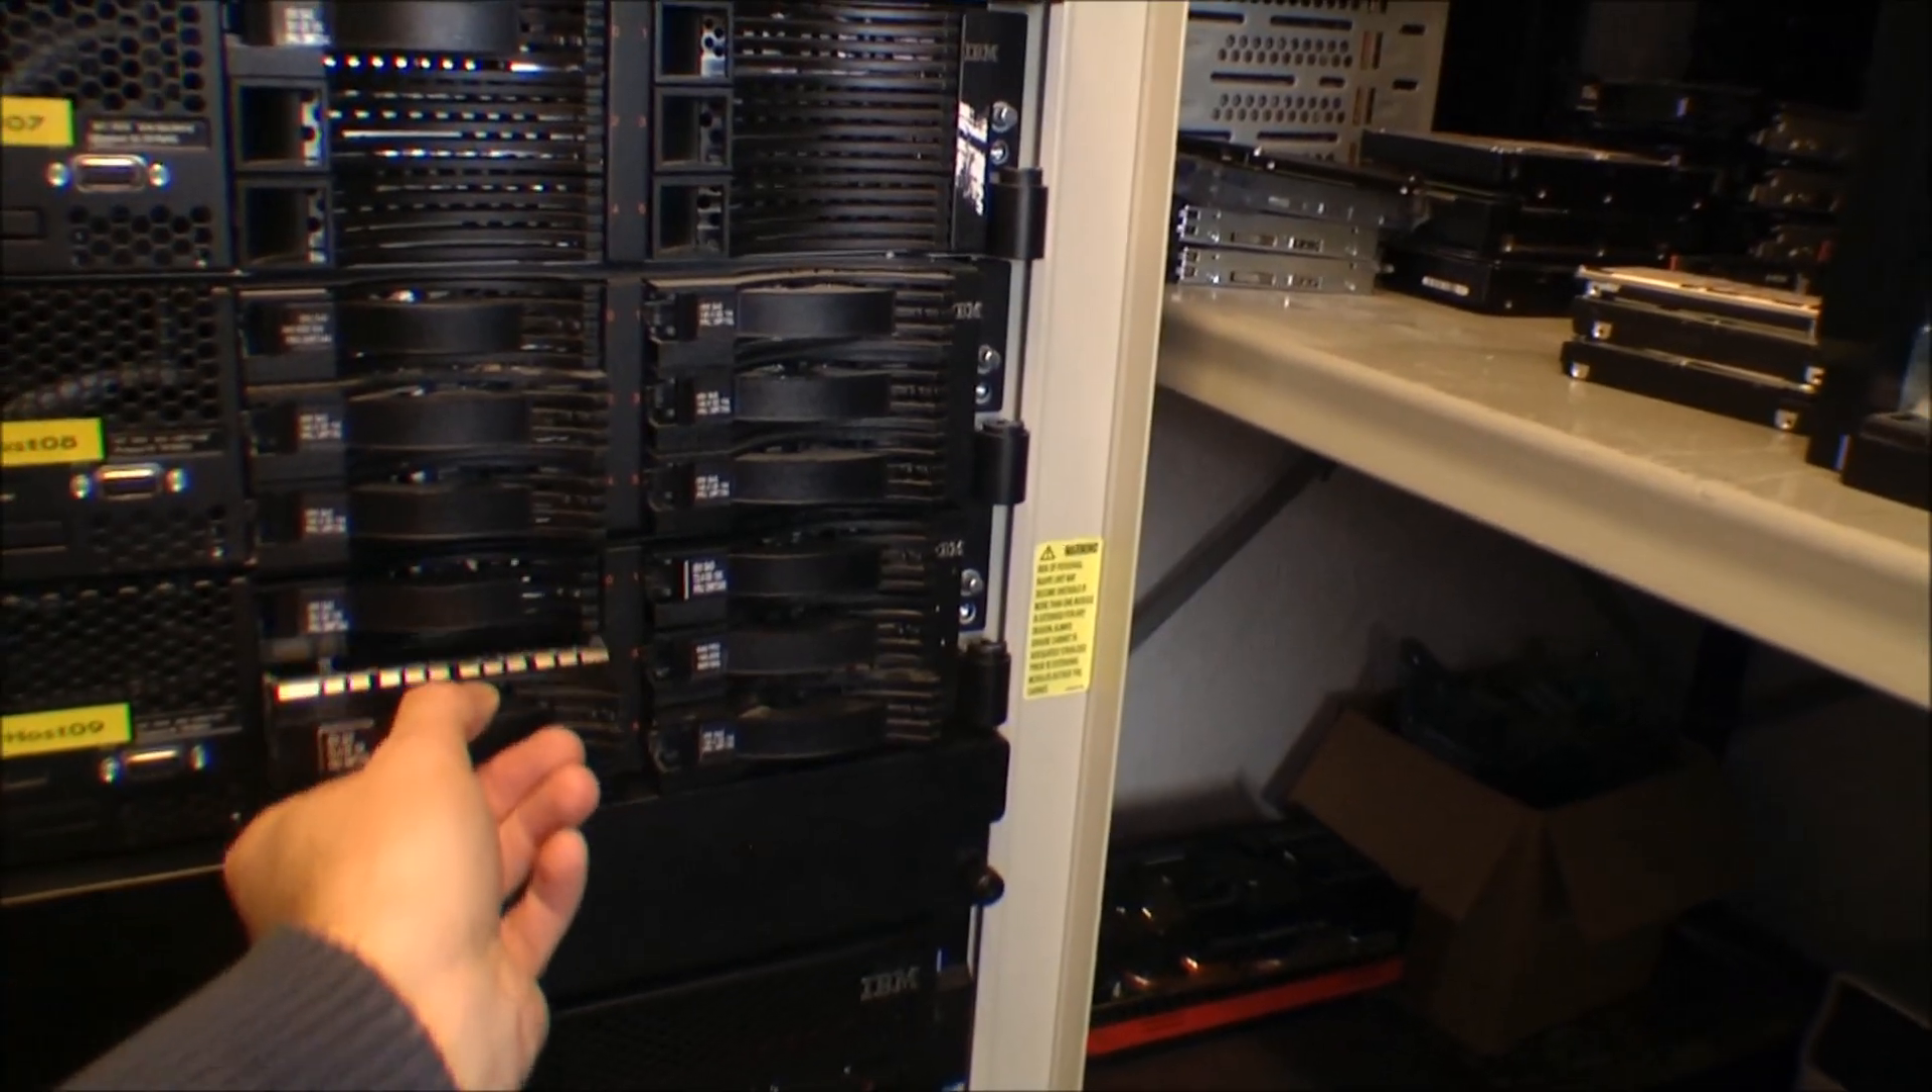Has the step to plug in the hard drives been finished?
No.